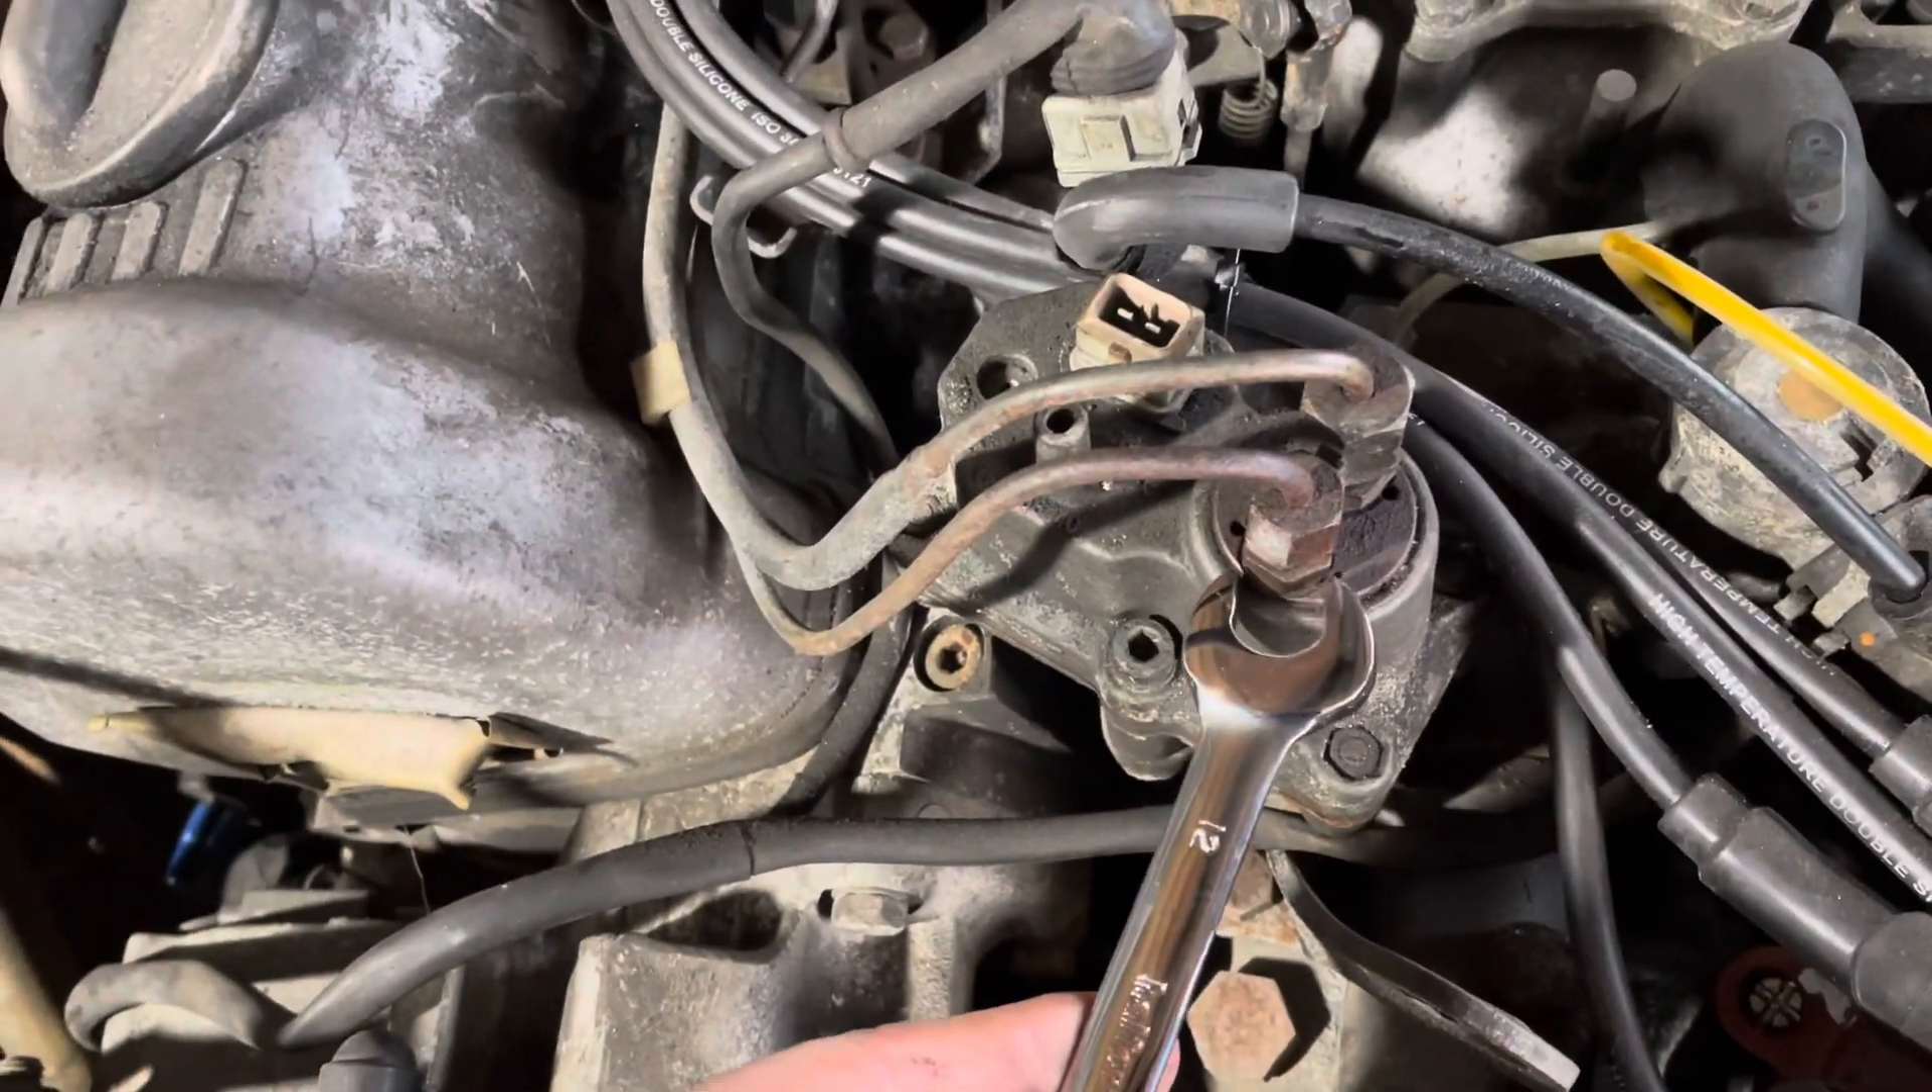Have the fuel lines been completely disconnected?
No.